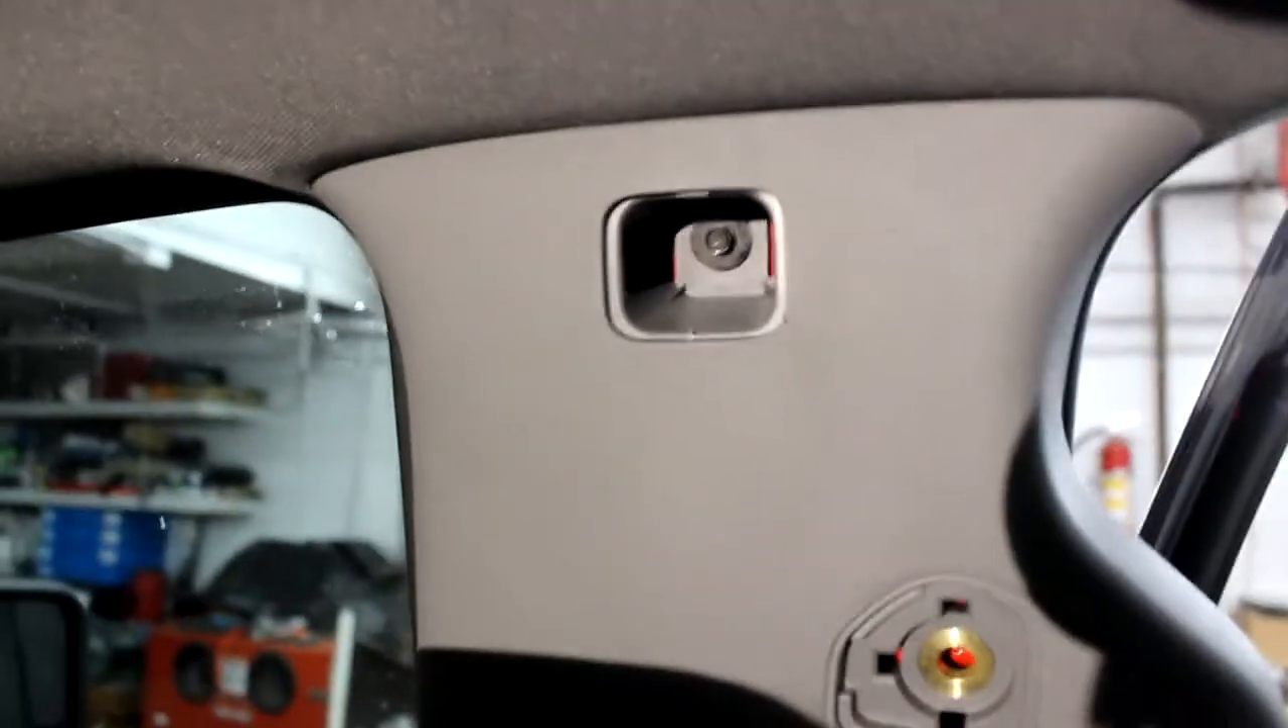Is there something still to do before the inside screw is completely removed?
Yes.